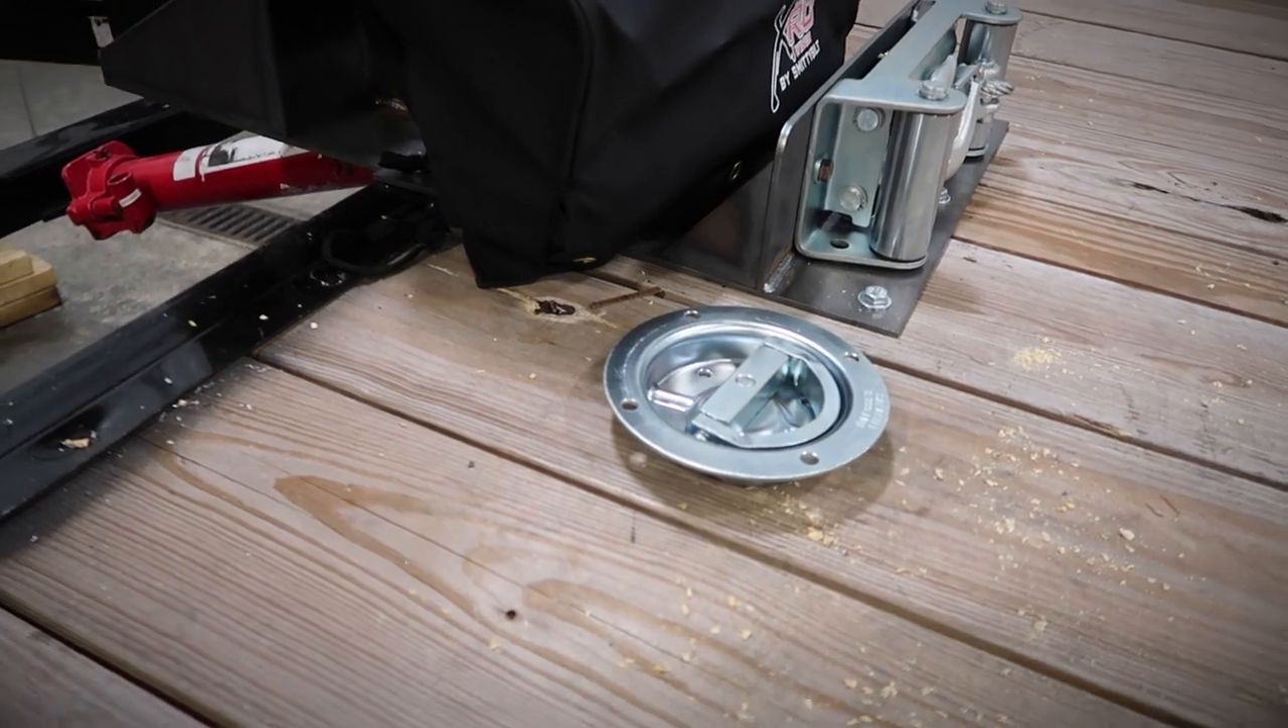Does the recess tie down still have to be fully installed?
Yes.